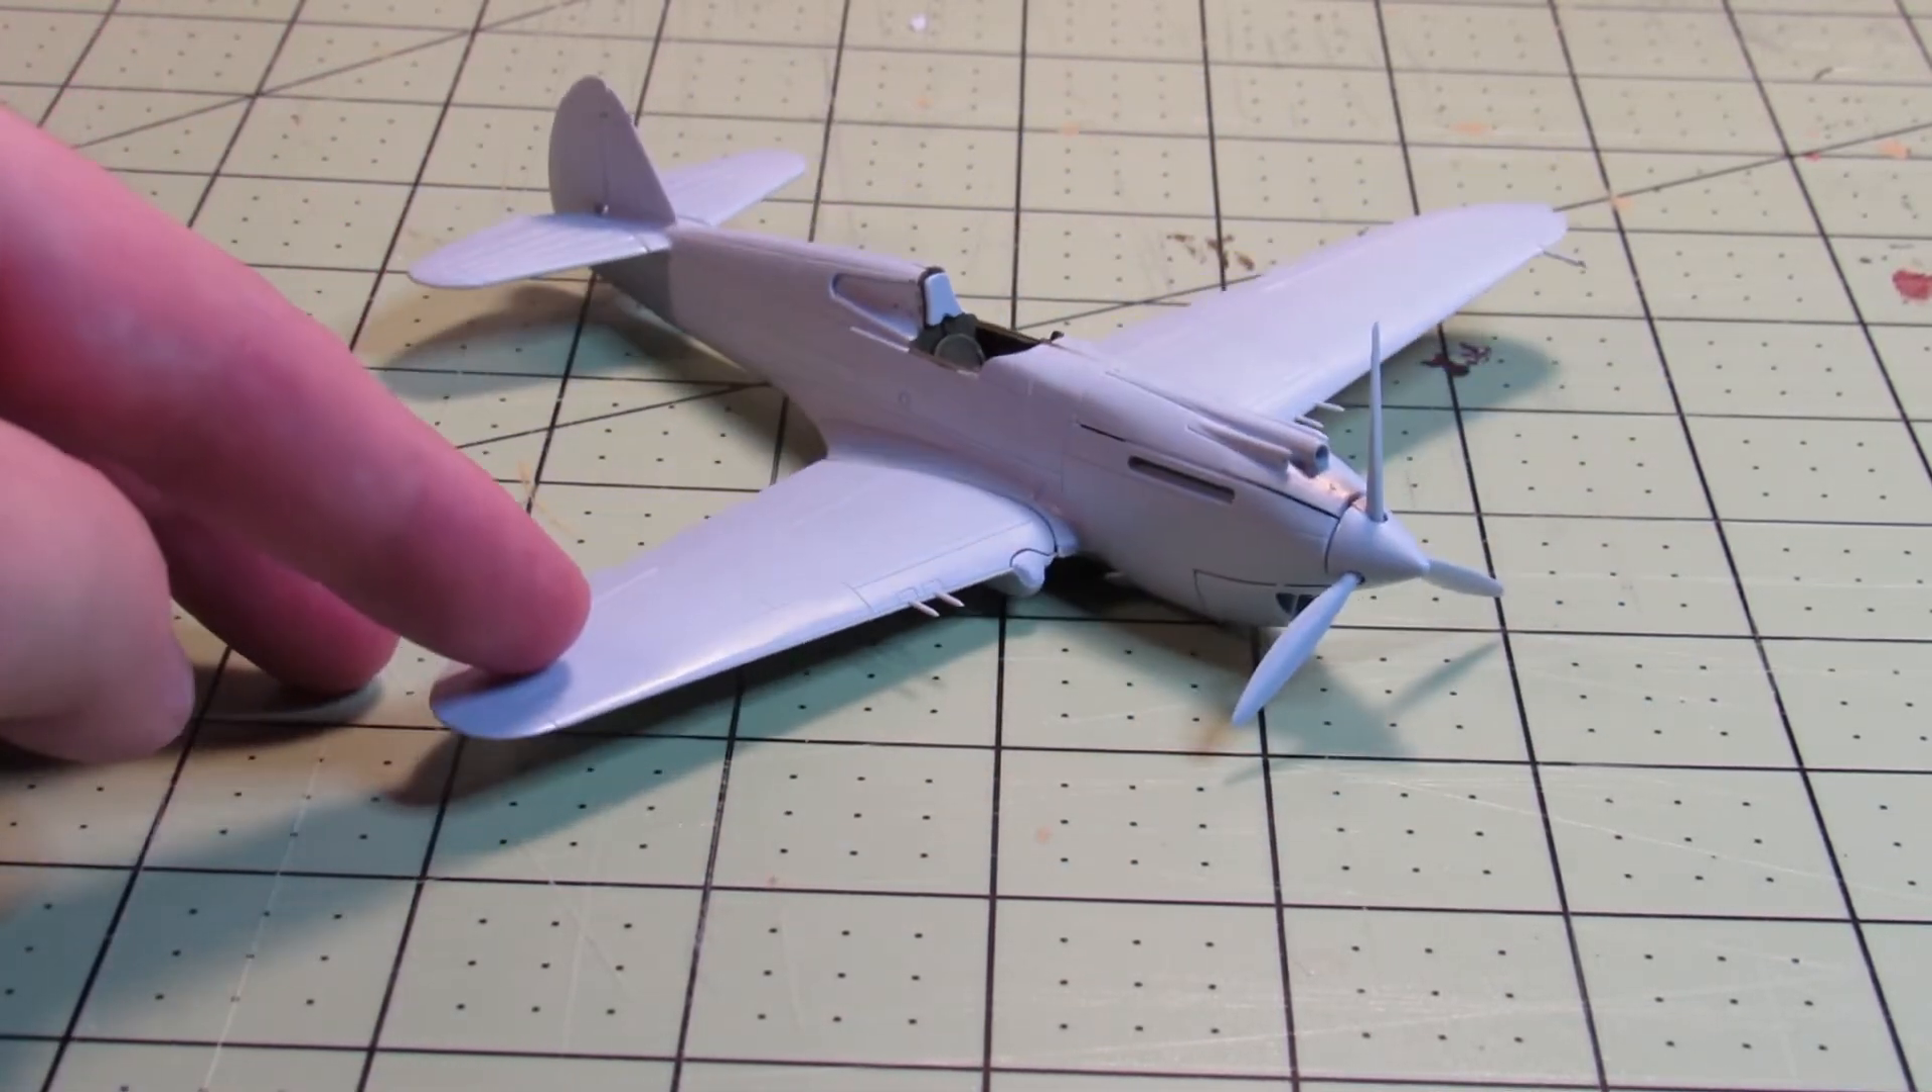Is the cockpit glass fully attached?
No.